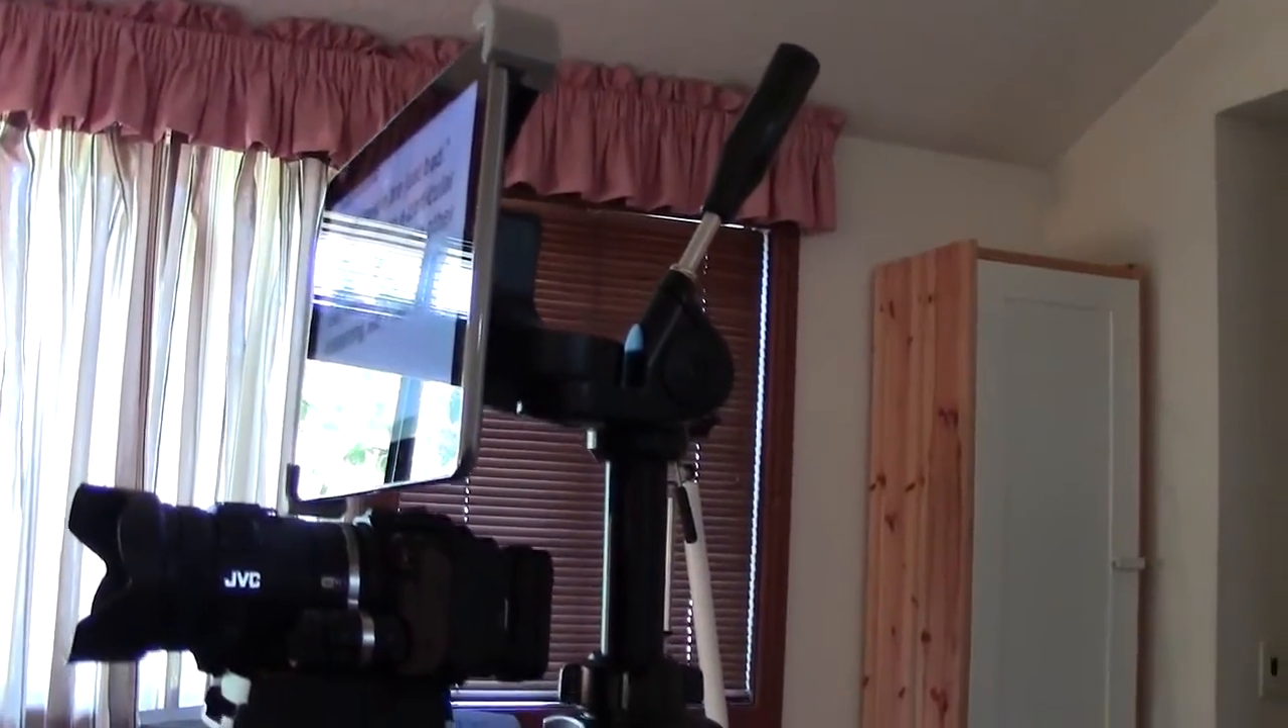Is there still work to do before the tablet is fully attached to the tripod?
No.